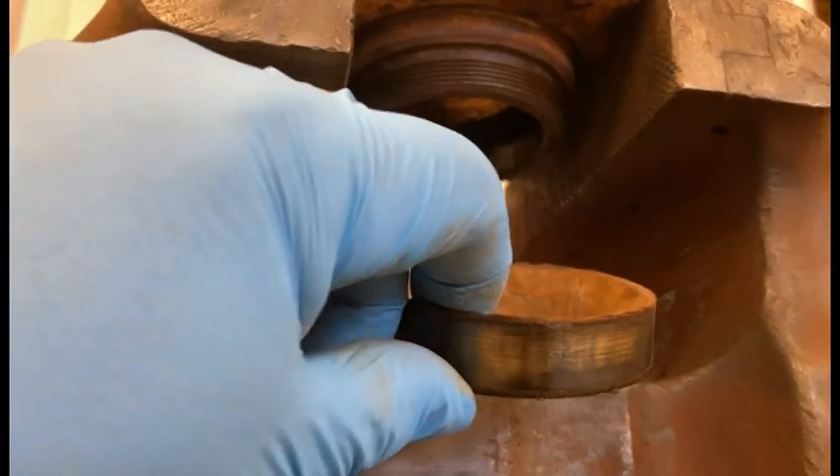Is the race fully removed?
Yes.